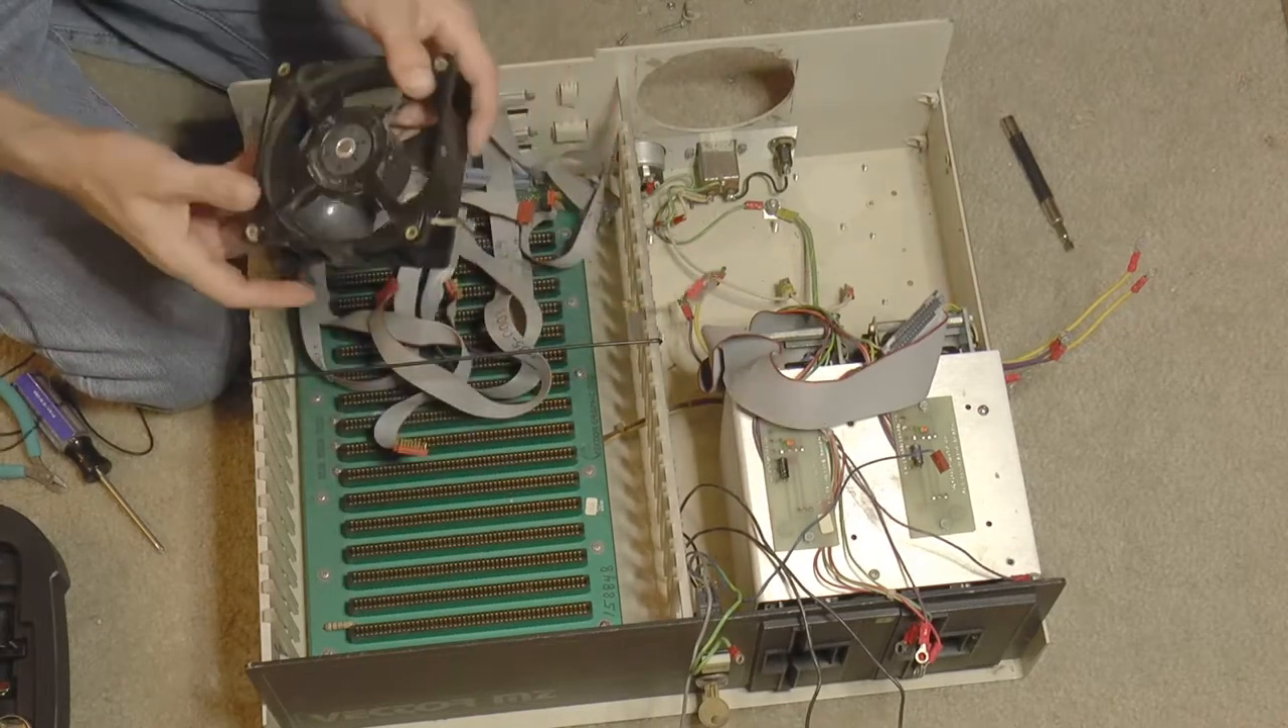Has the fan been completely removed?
Yes.